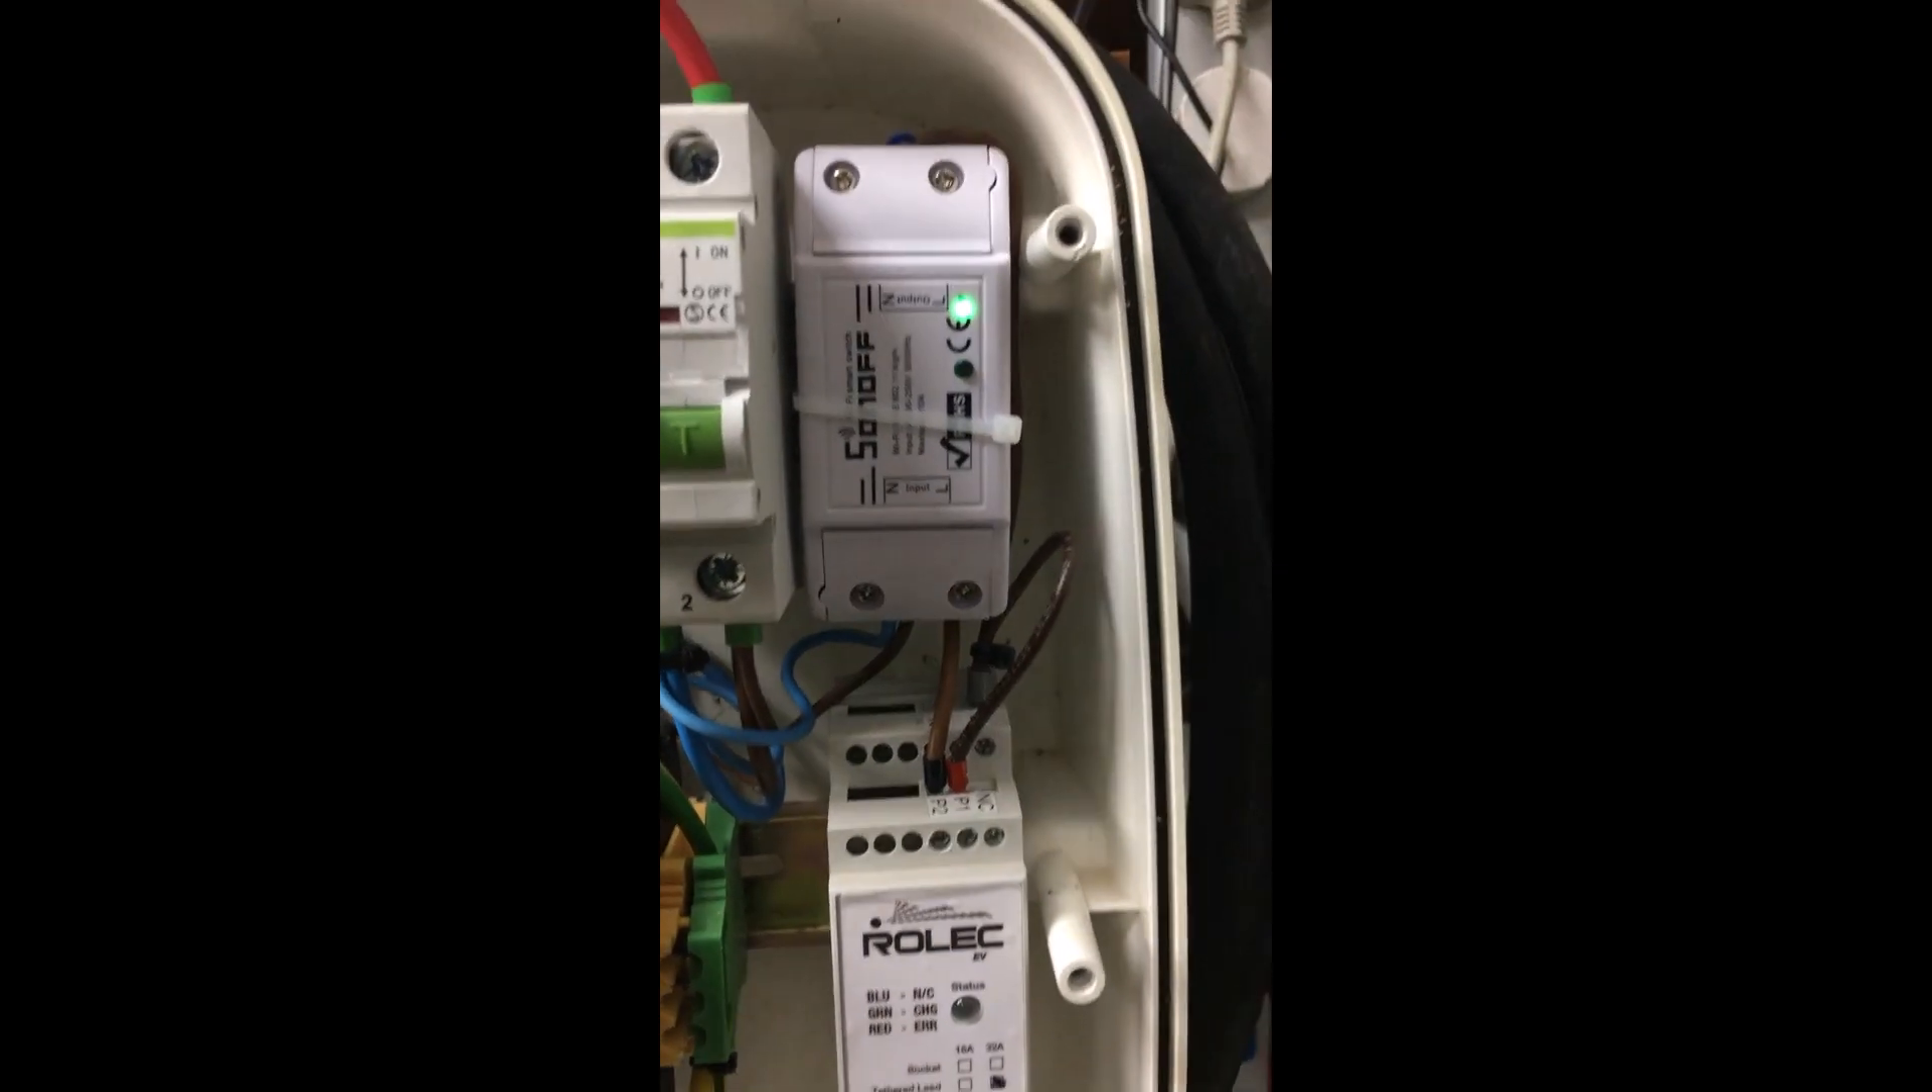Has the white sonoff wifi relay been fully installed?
Yes.